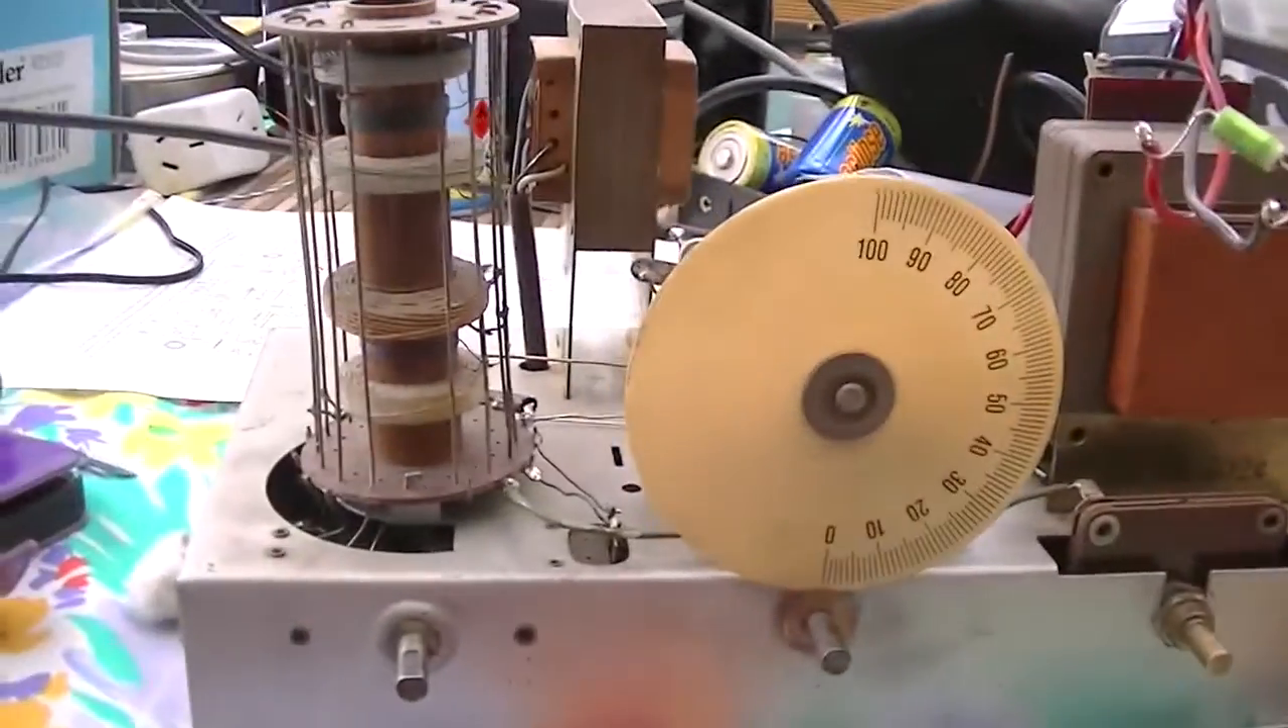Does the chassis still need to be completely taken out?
No.